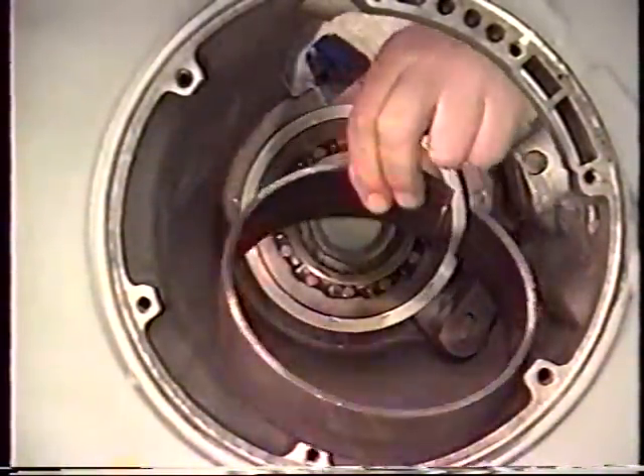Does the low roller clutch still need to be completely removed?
Yes.